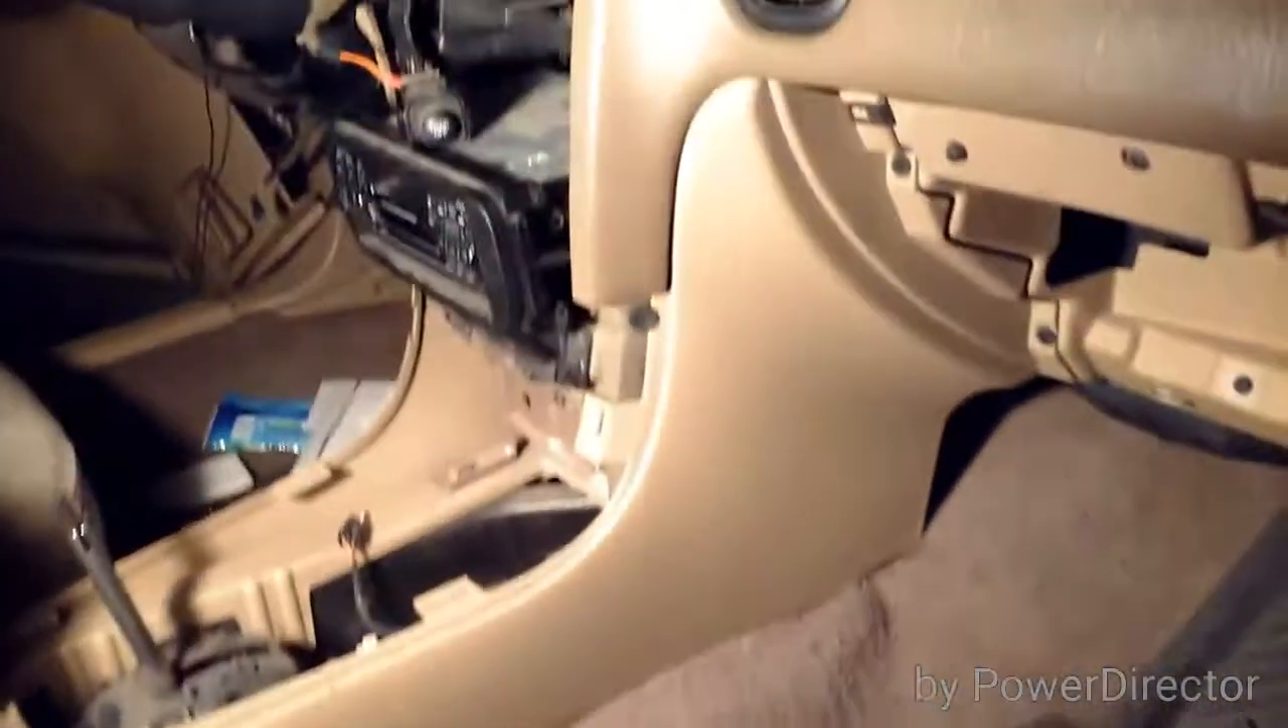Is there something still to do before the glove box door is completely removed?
No.